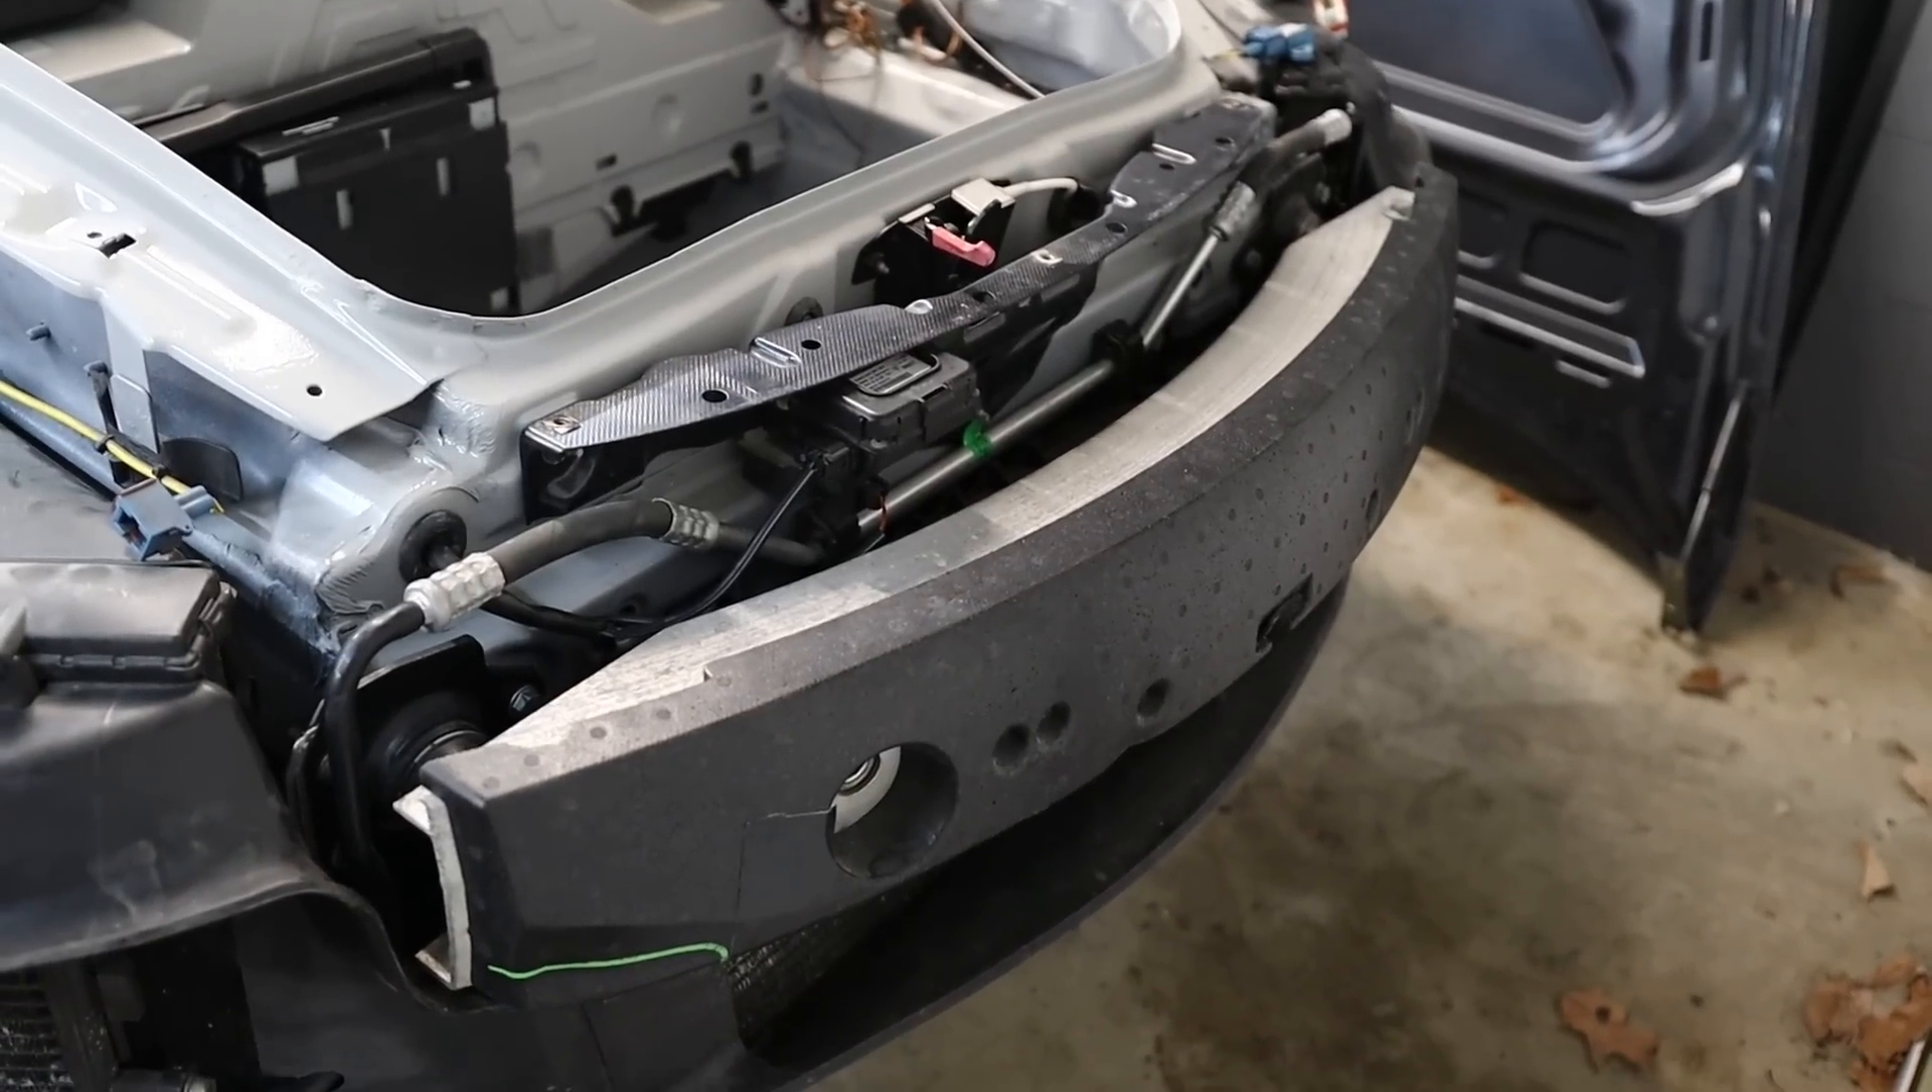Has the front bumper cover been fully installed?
No.